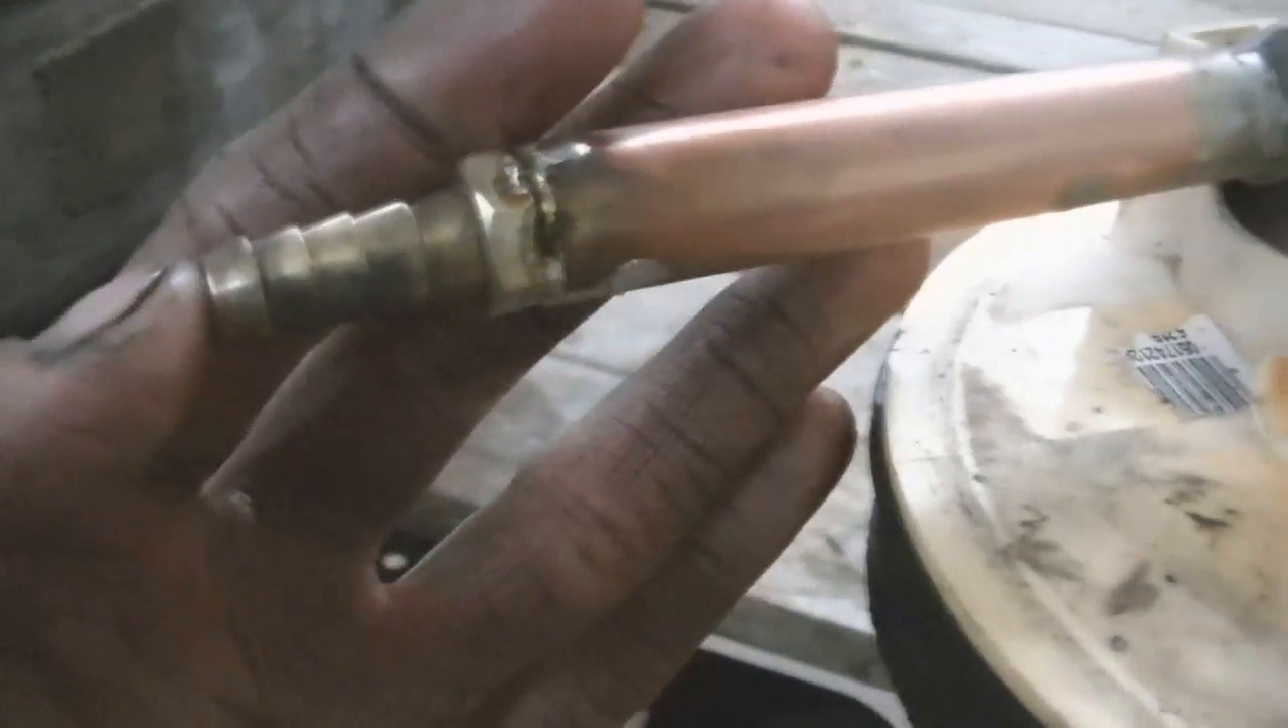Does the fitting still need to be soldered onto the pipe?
No.